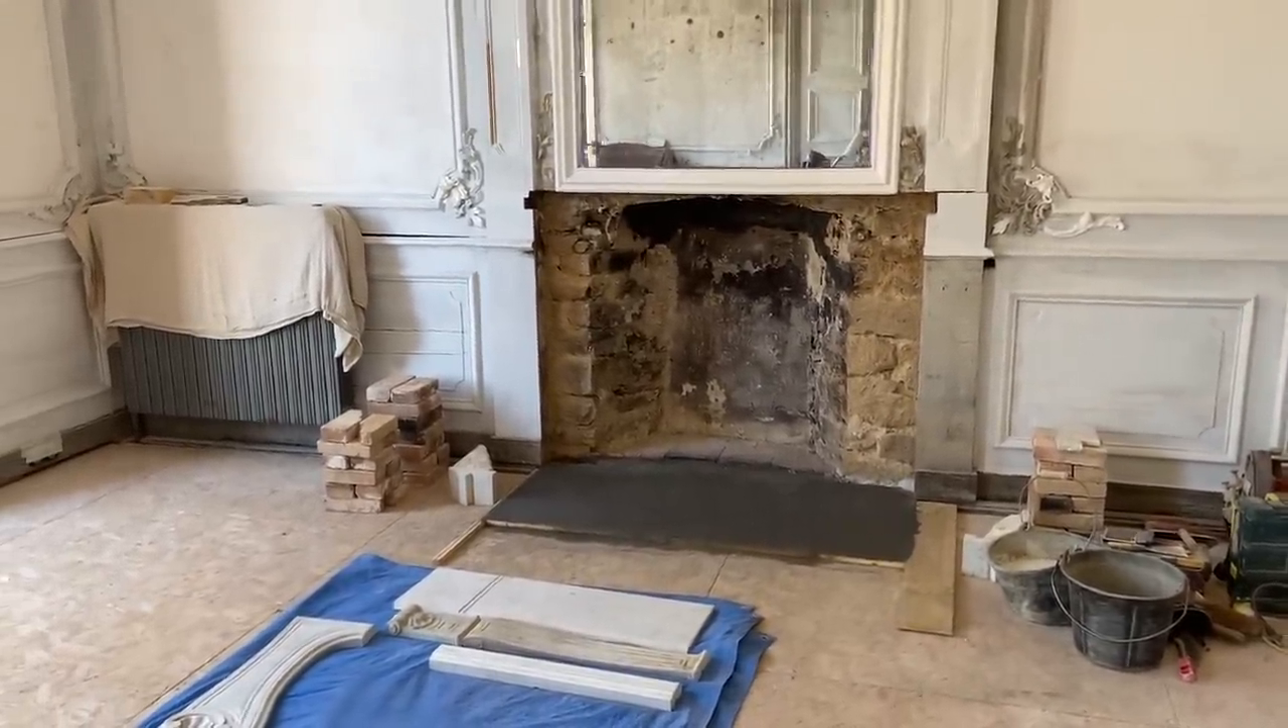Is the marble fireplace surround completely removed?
Yes.